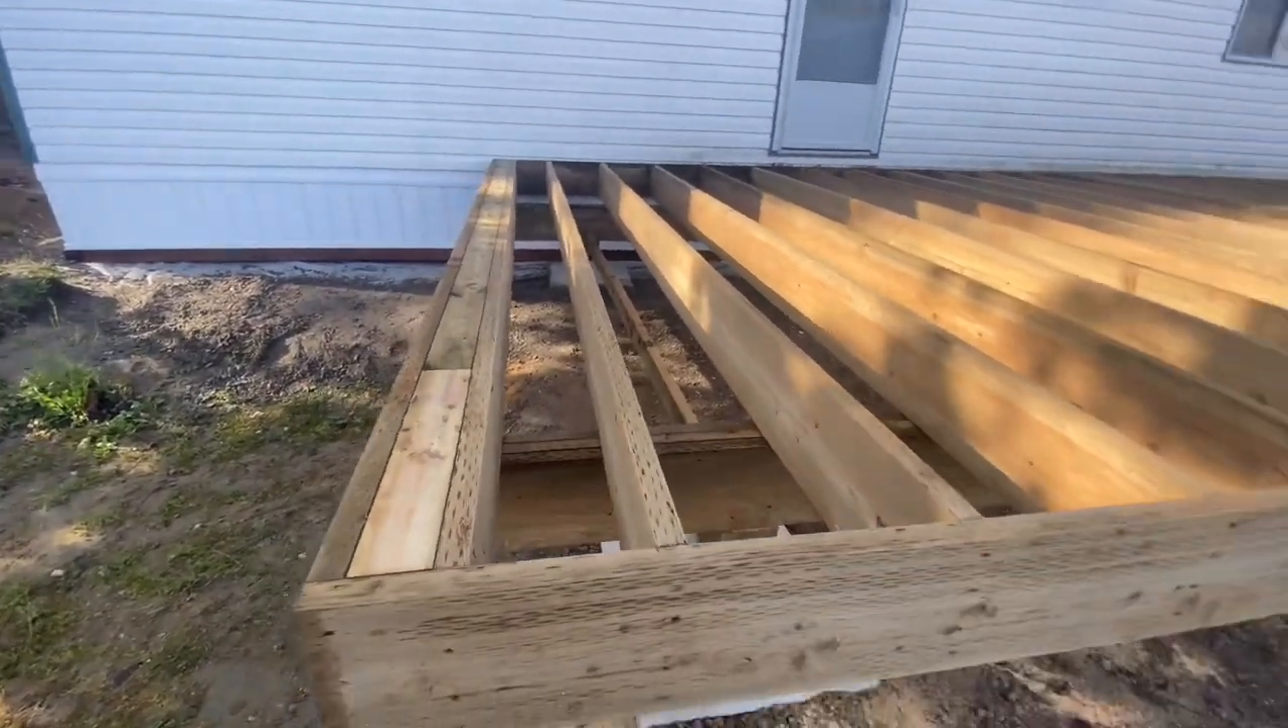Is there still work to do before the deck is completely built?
Yes.